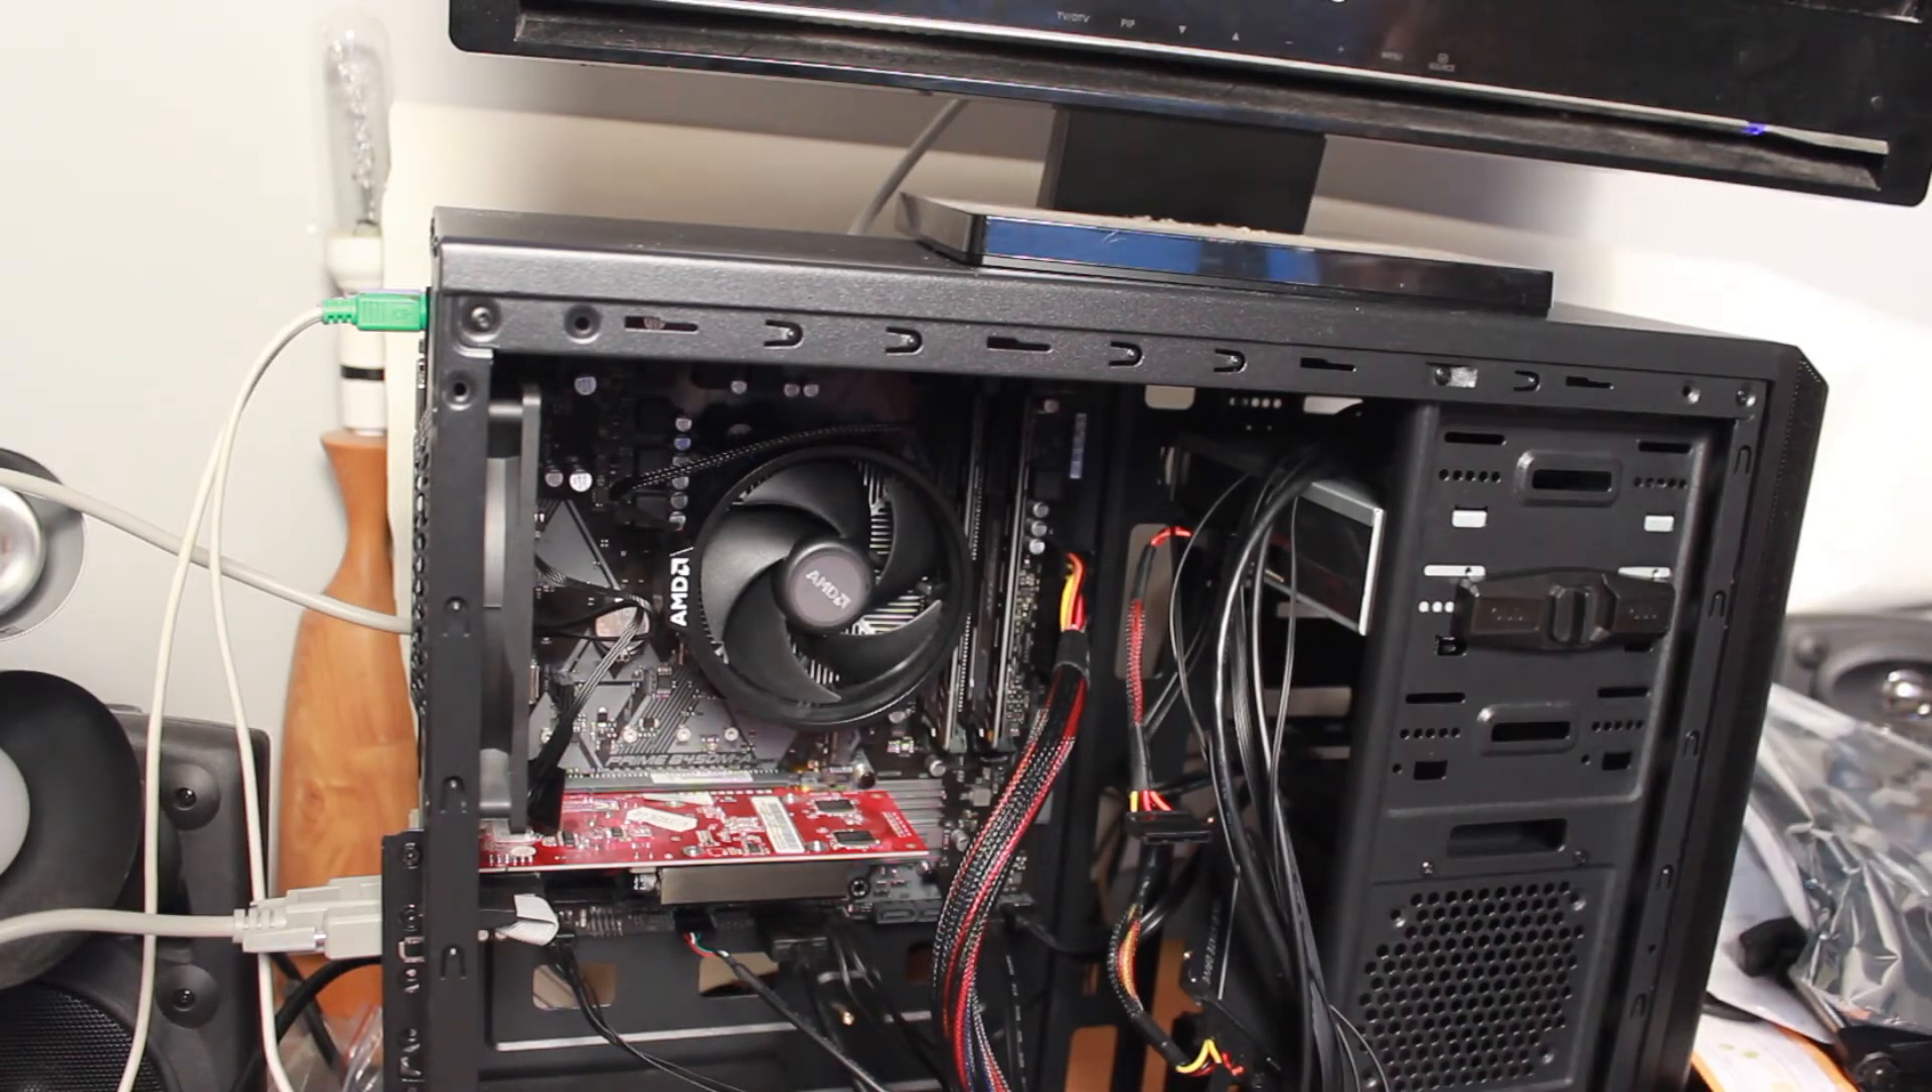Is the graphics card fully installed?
Yes.